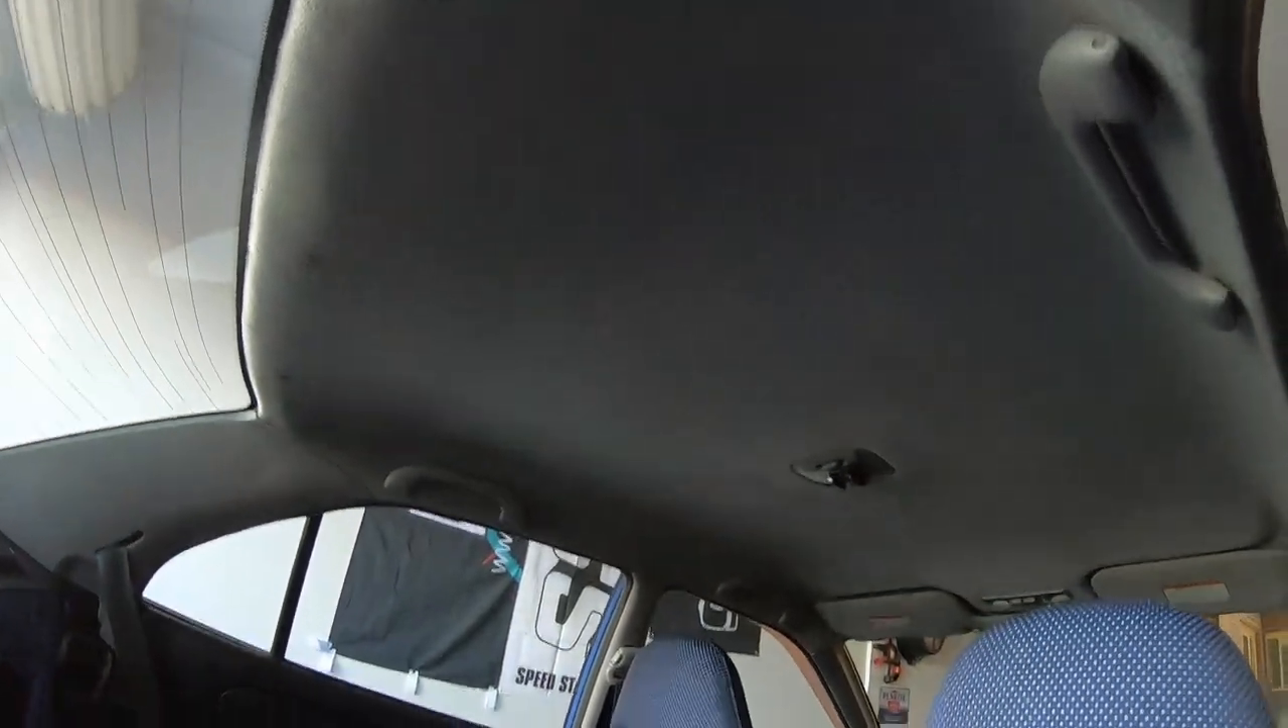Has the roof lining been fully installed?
Yes.